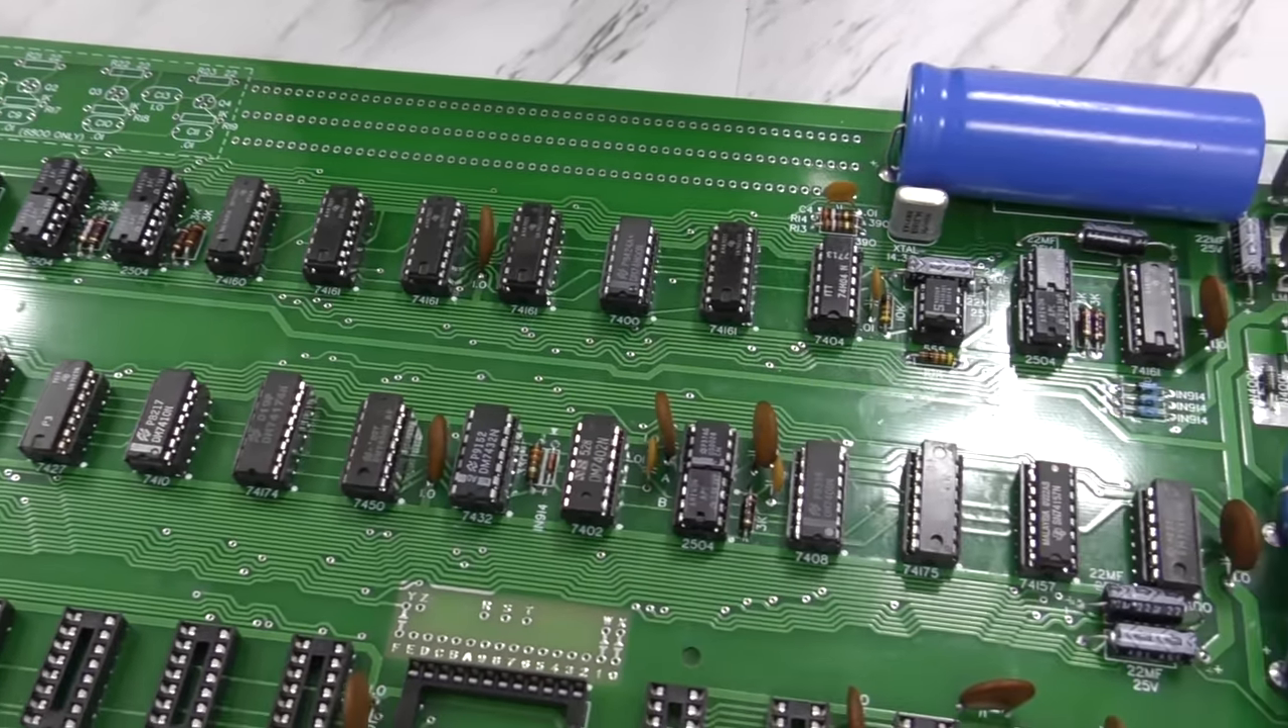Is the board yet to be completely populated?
Yes.